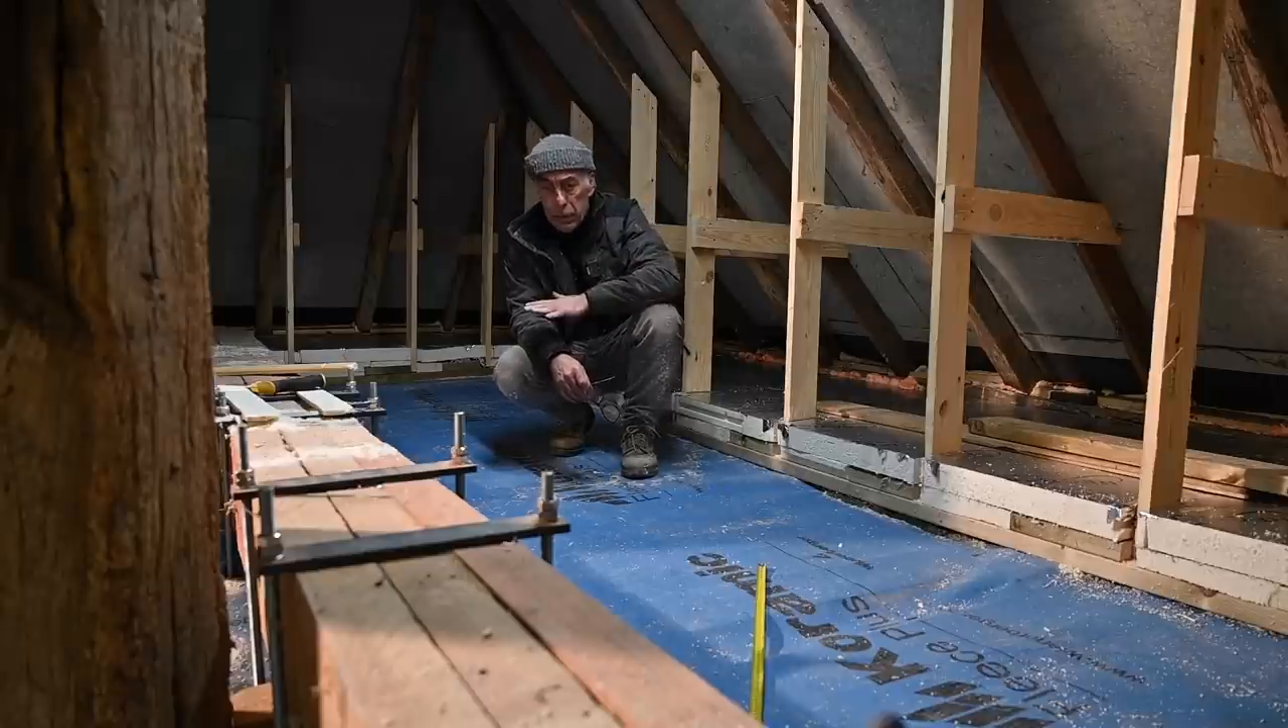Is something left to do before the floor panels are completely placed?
Yes.